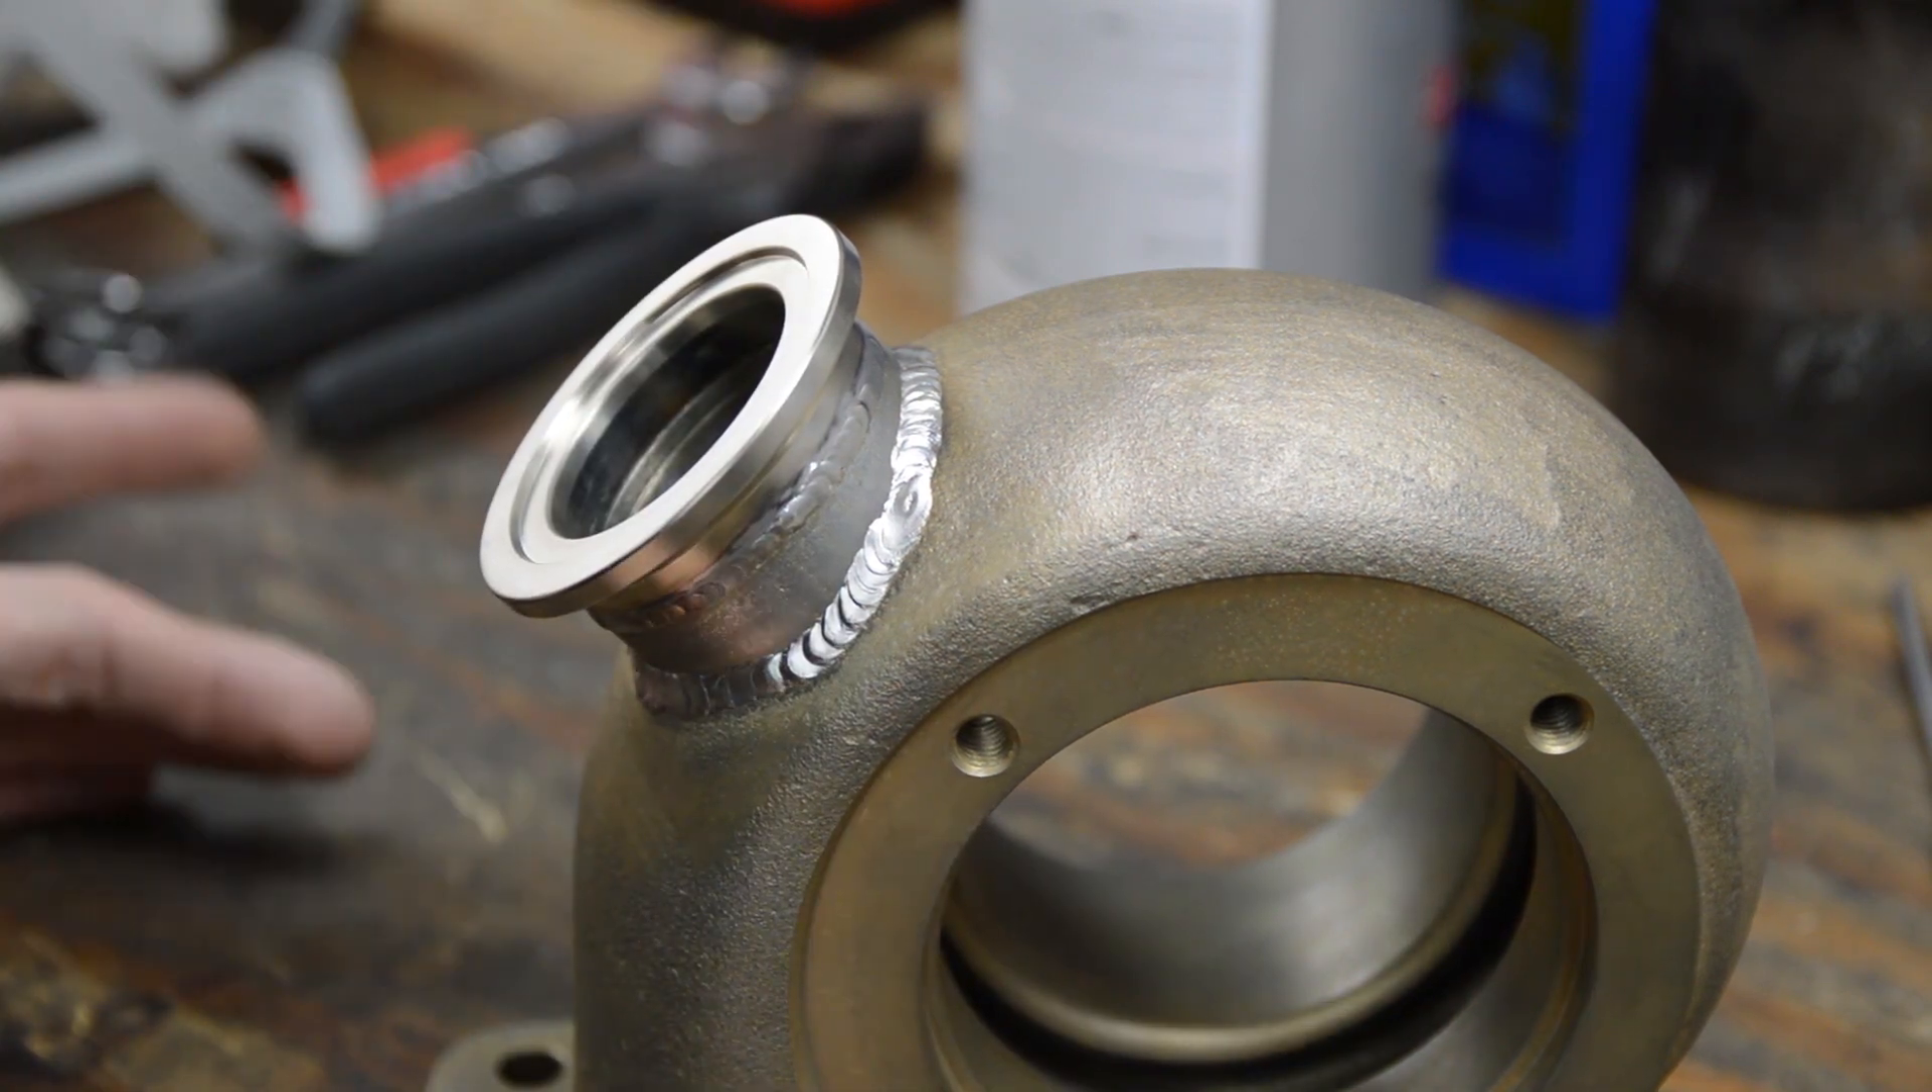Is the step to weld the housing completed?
Yes.